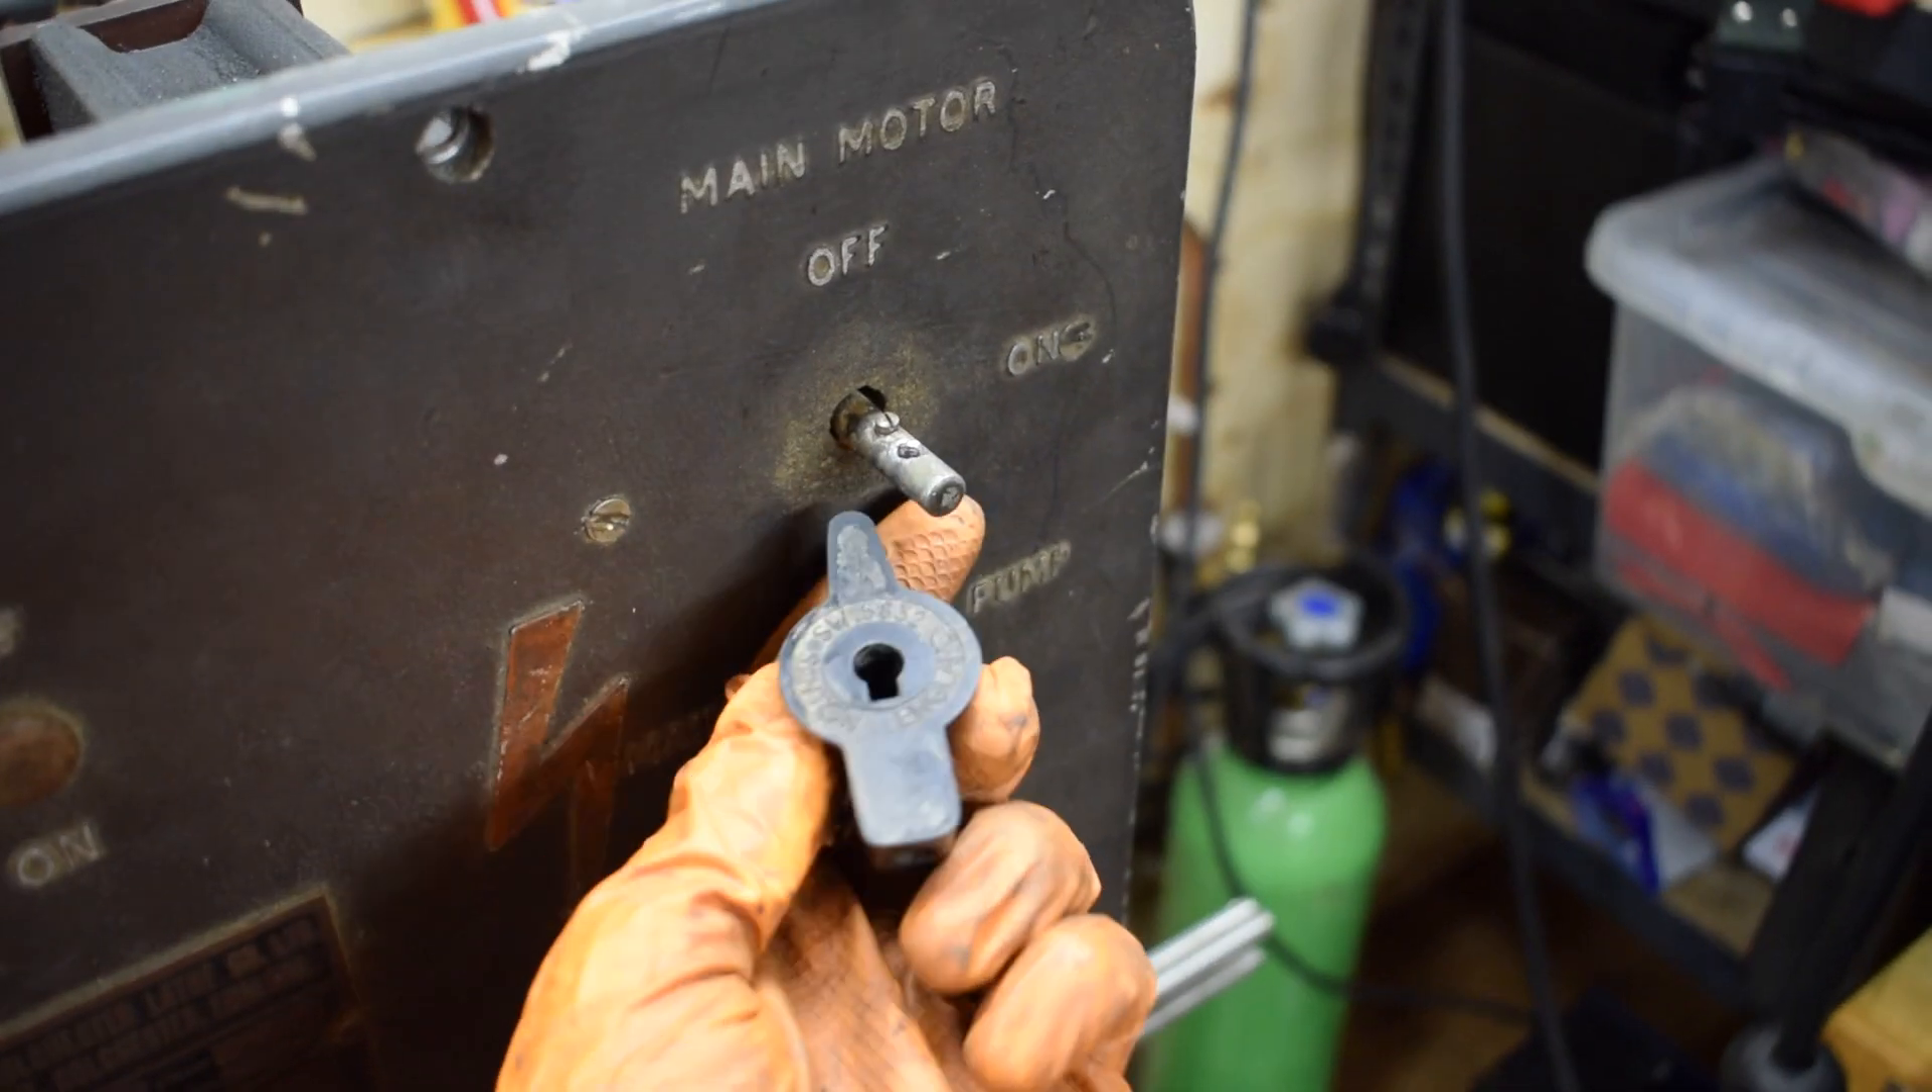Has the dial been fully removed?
Yes.